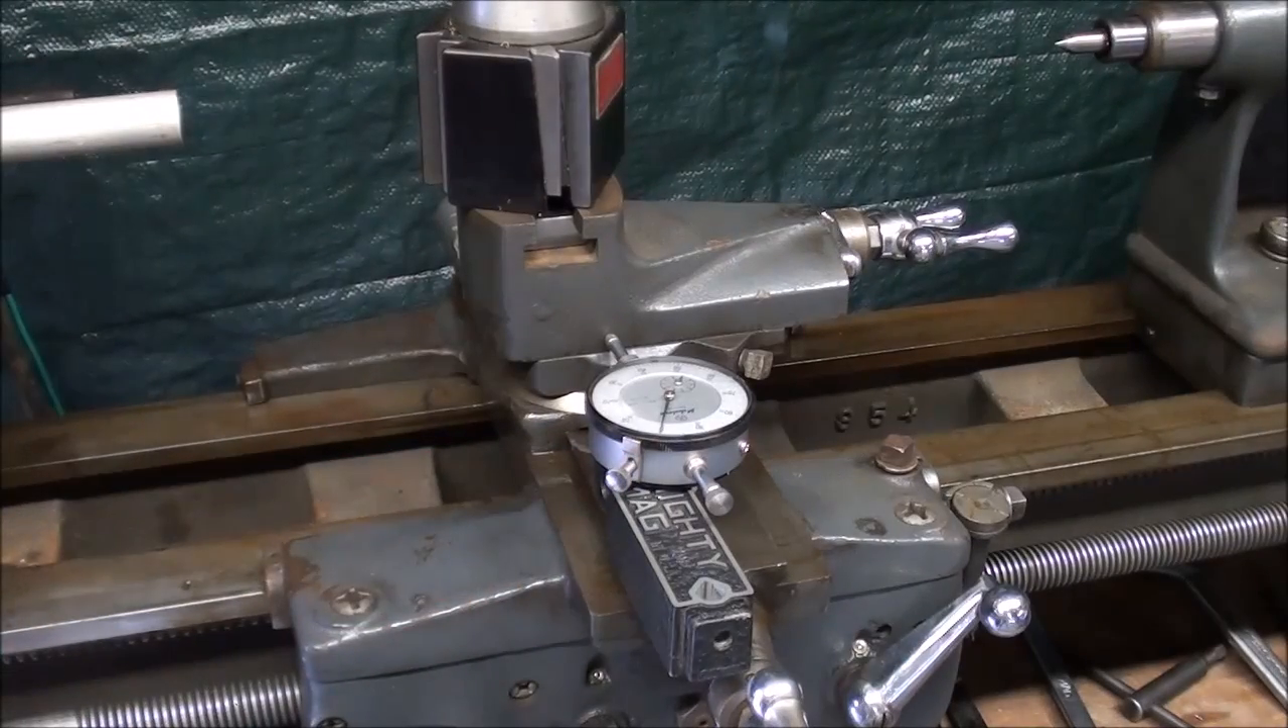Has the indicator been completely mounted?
Yes.